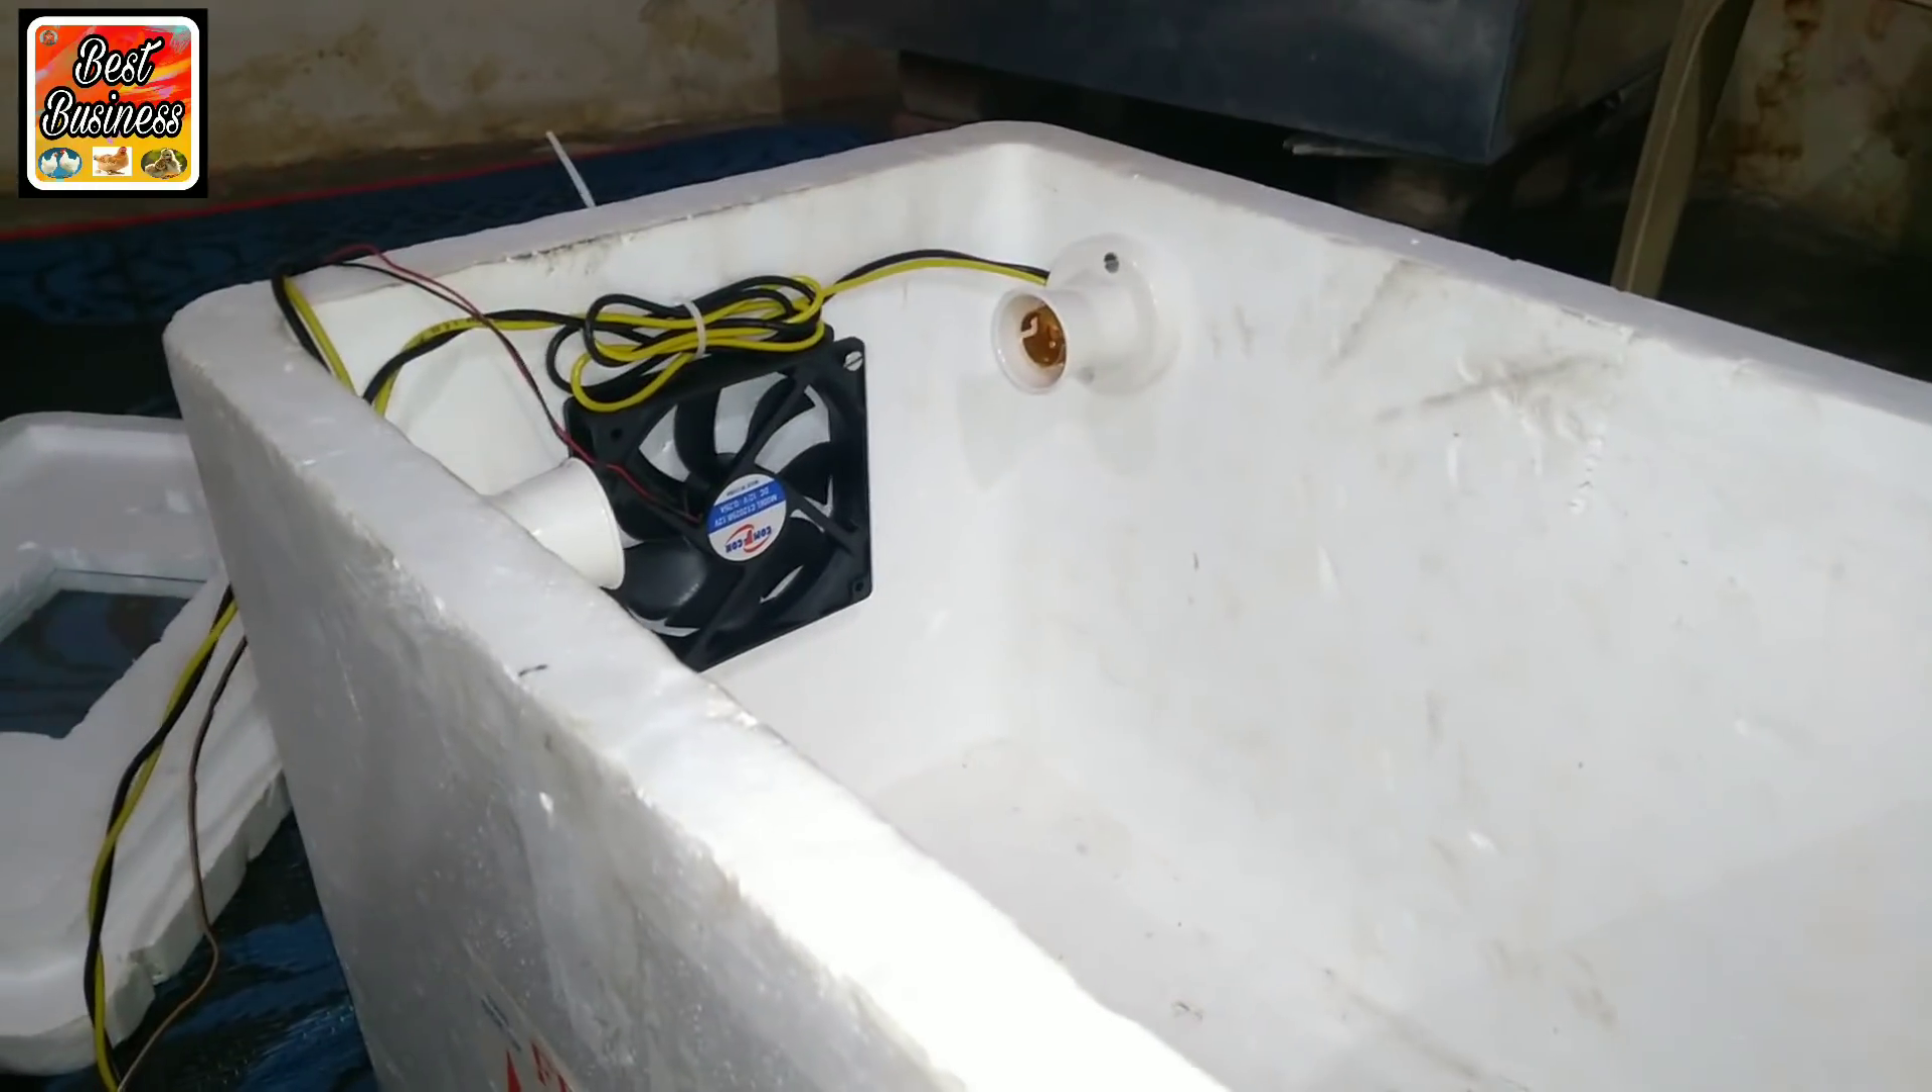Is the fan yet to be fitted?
No.